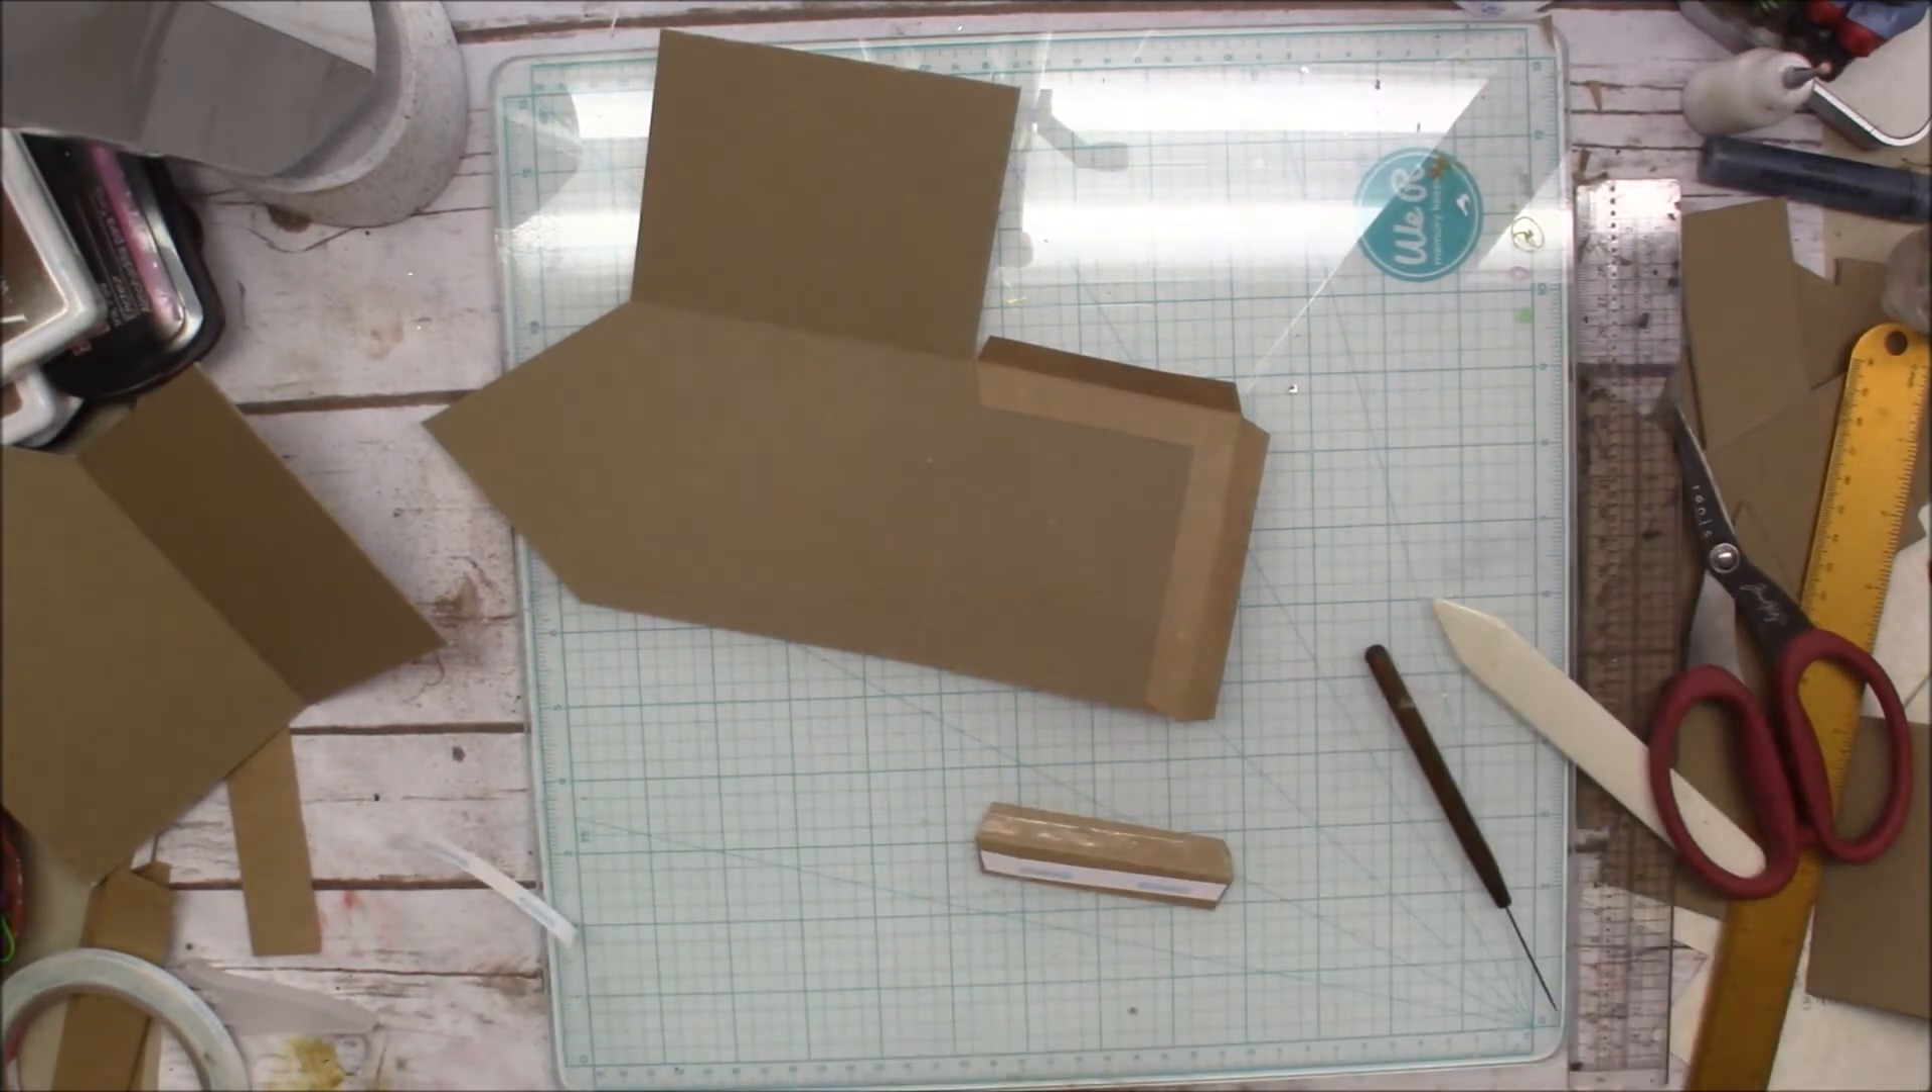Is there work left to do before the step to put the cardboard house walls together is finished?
Yes.